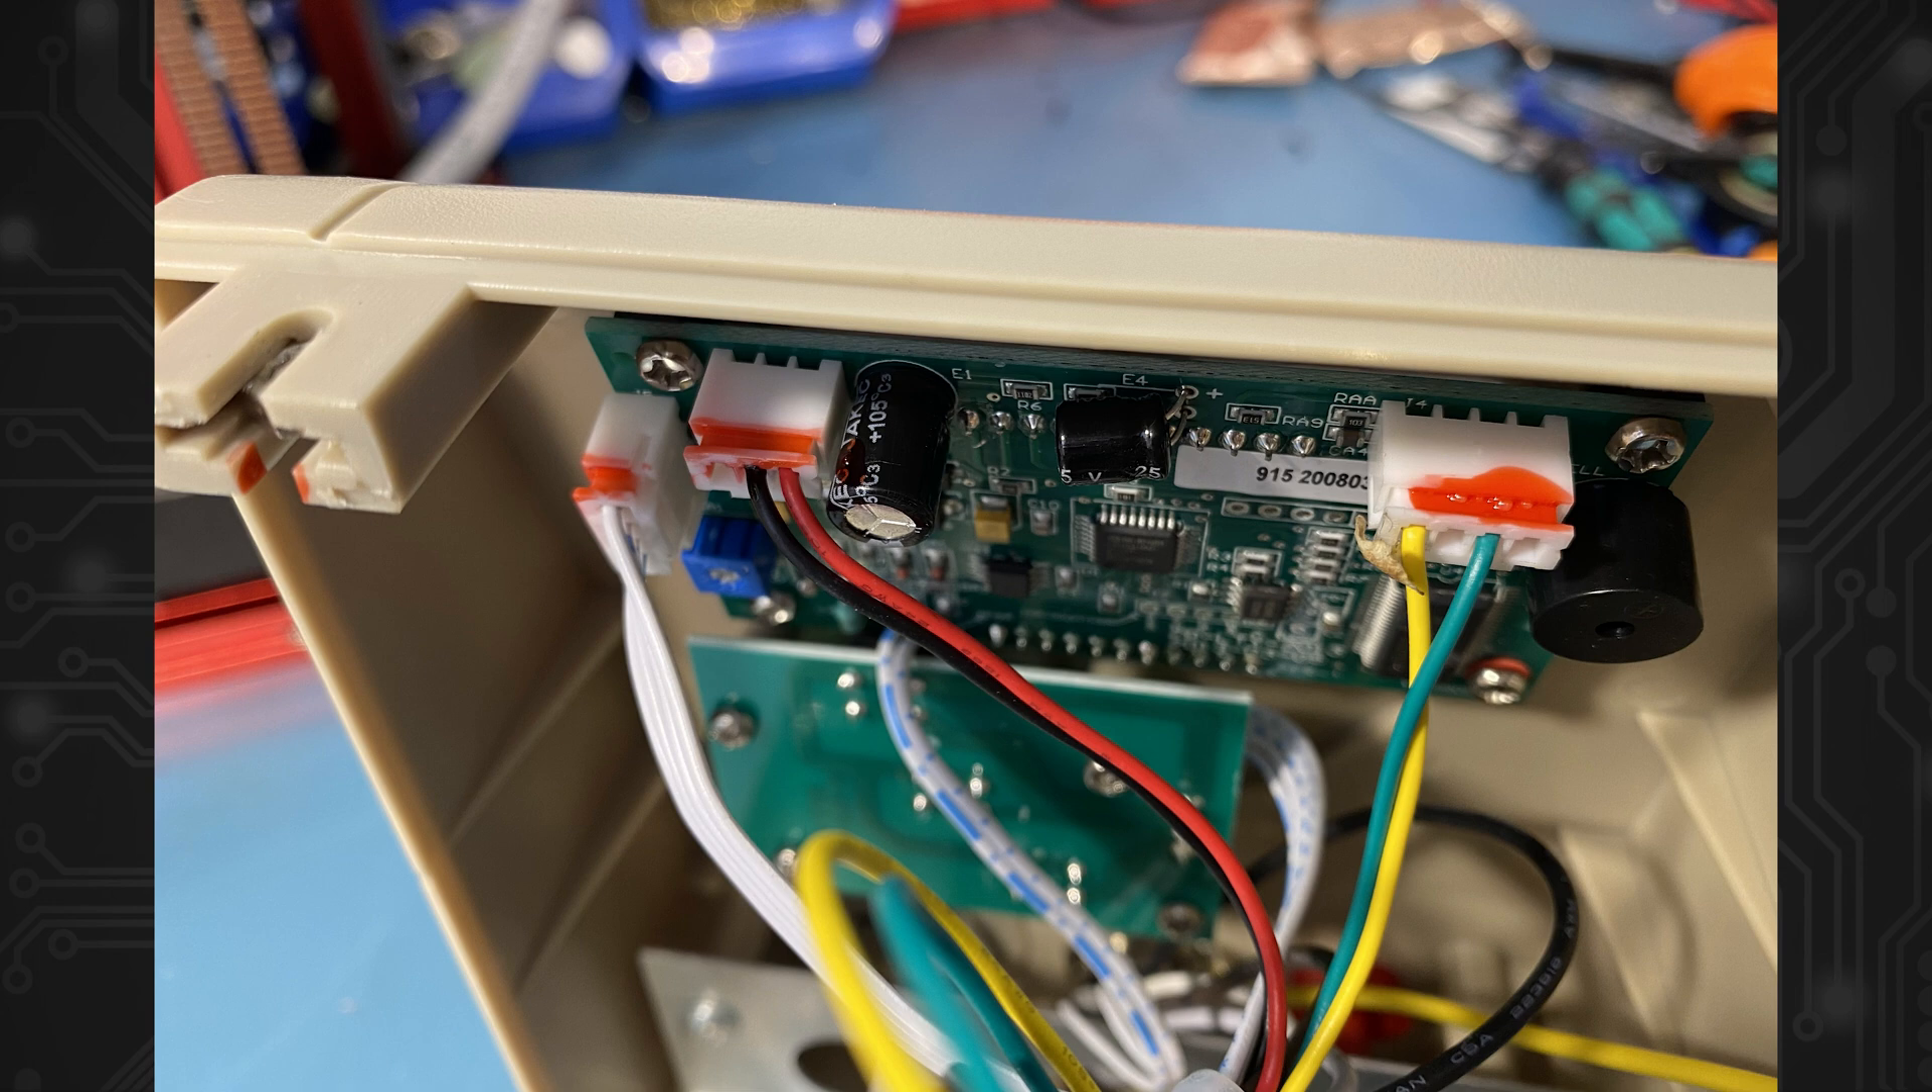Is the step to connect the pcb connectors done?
Yes.